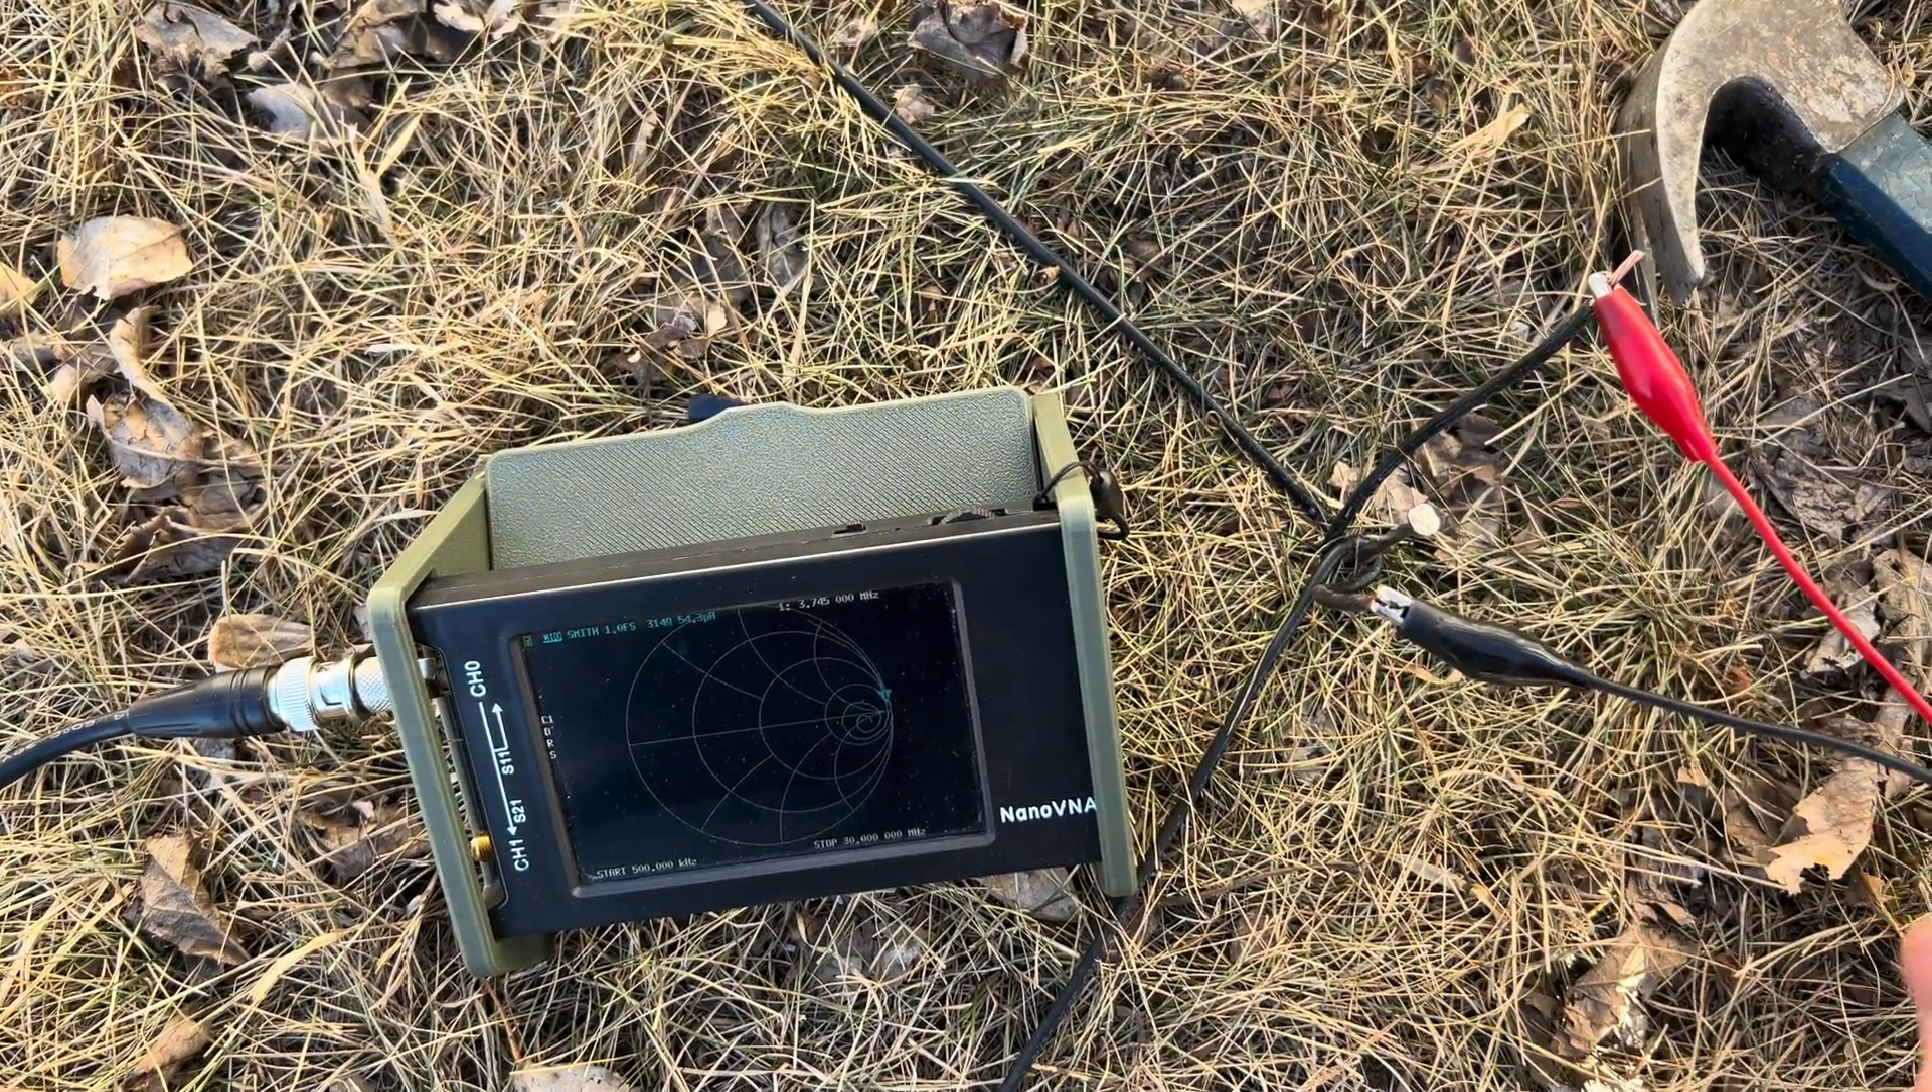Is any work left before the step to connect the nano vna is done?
No.